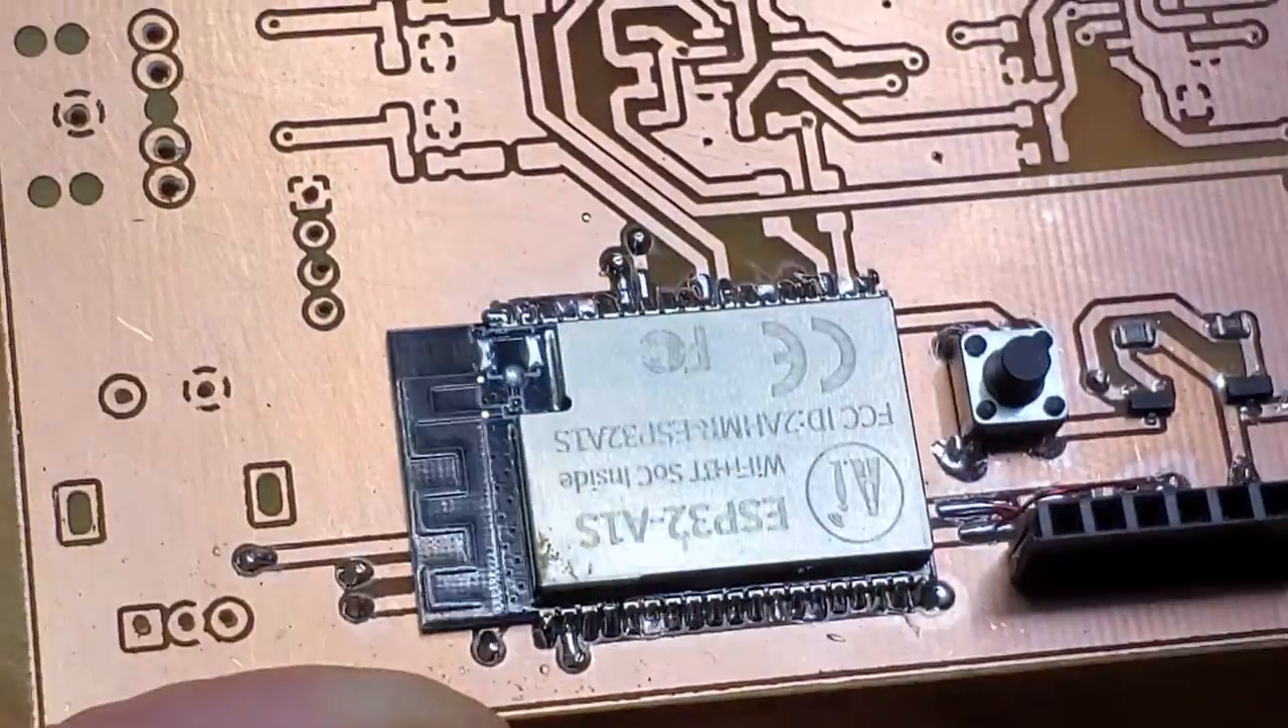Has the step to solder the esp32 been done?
Yes.